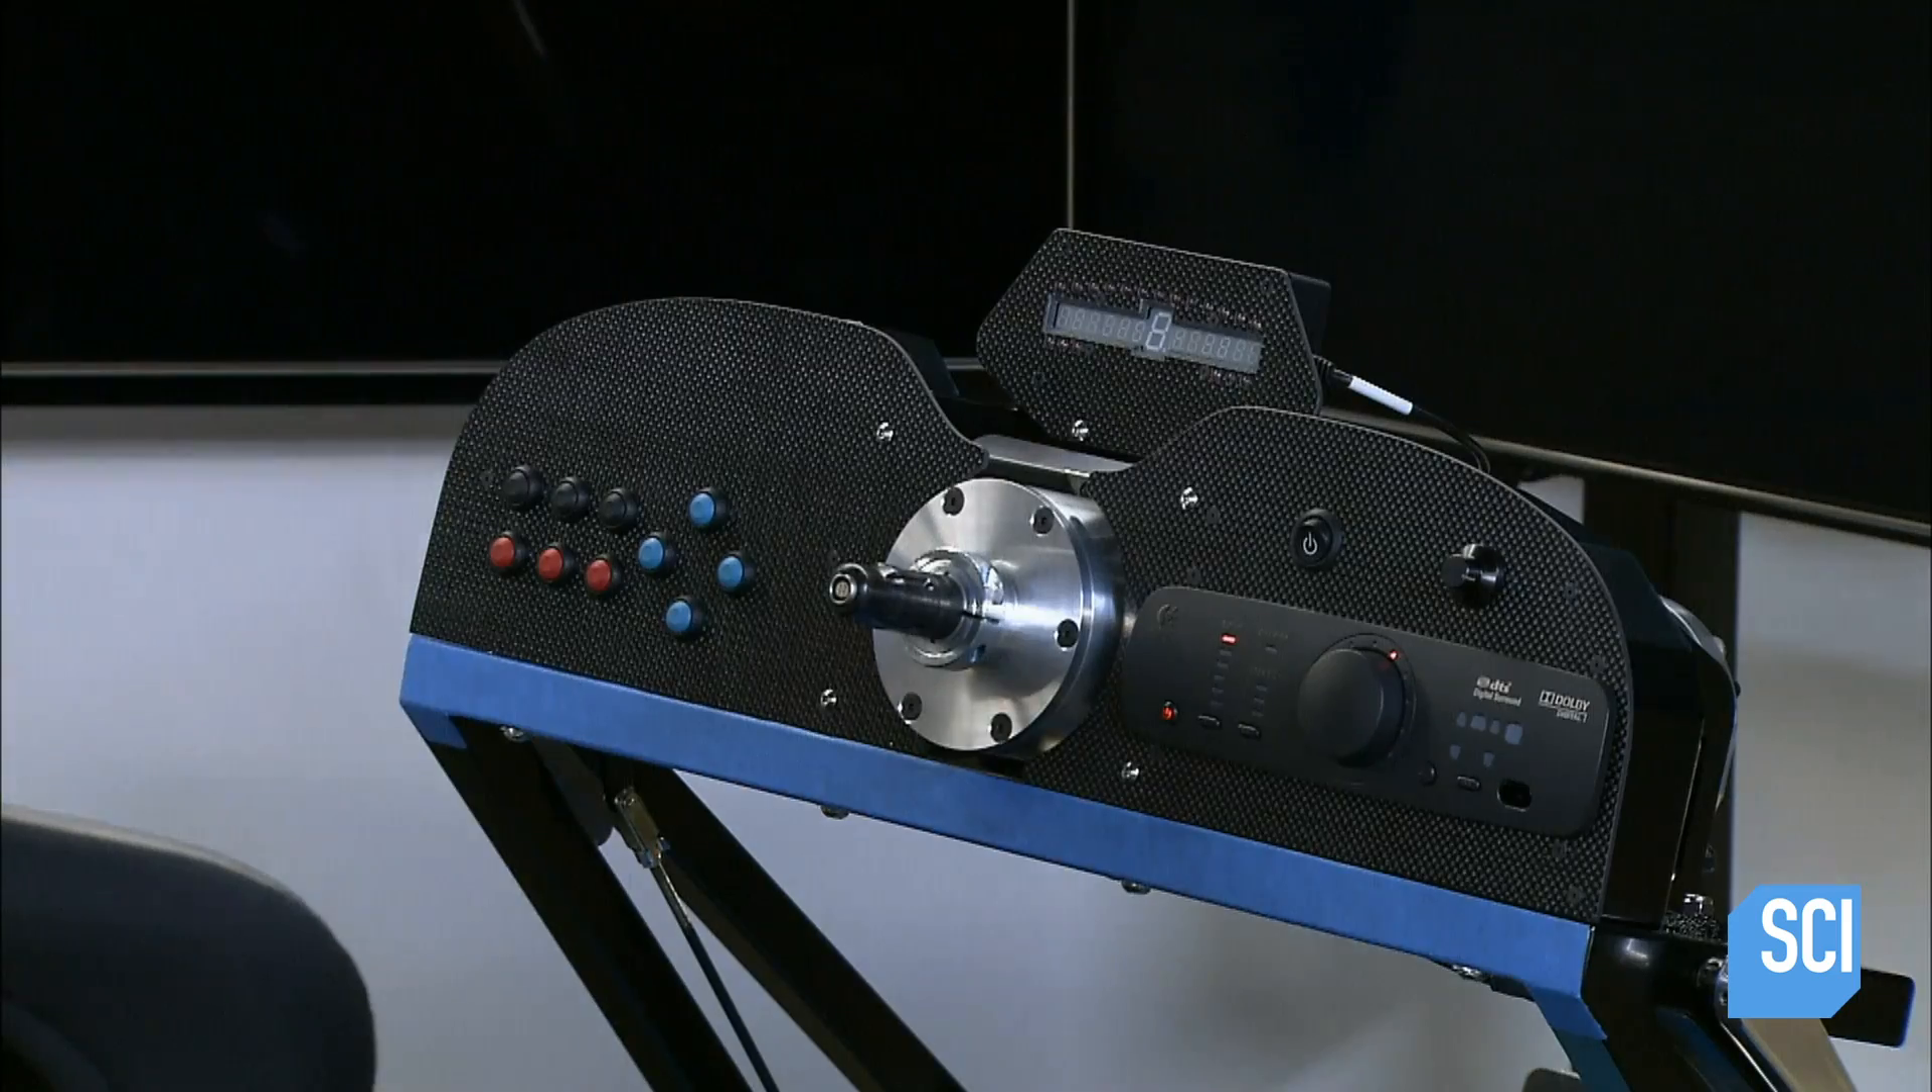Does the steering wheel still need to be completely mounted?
Yes.